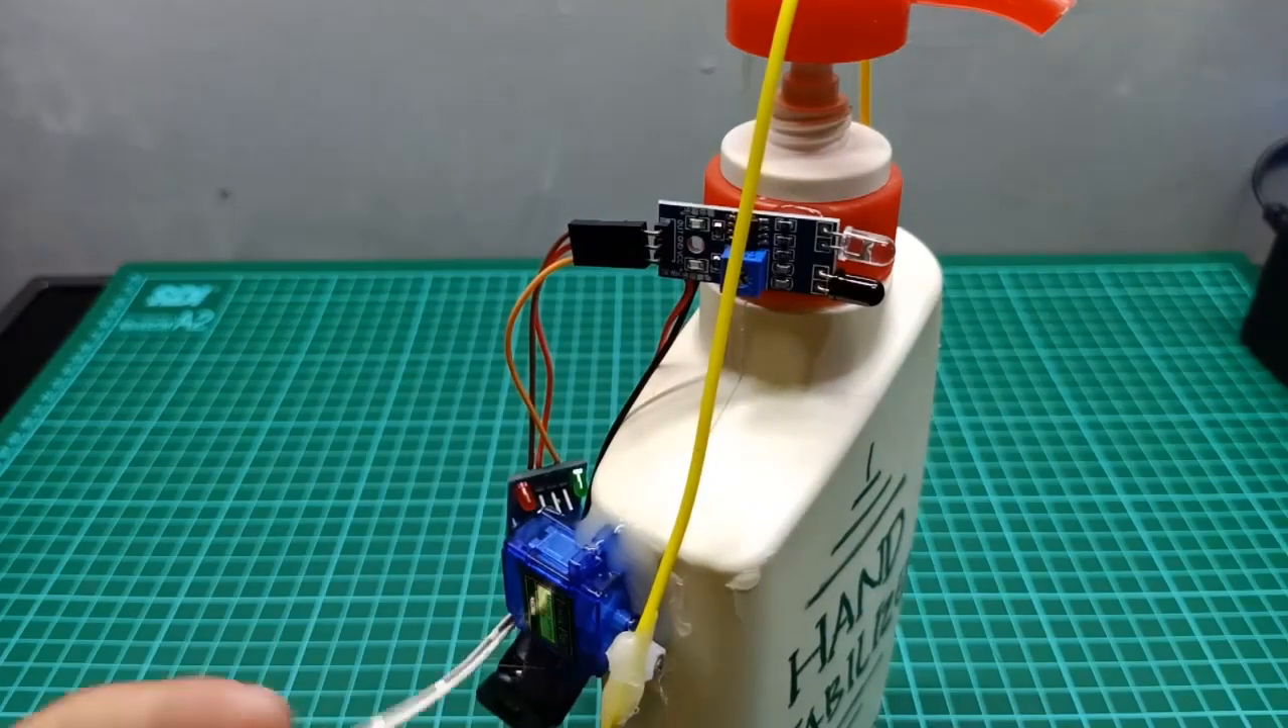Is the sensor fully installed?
Yes.